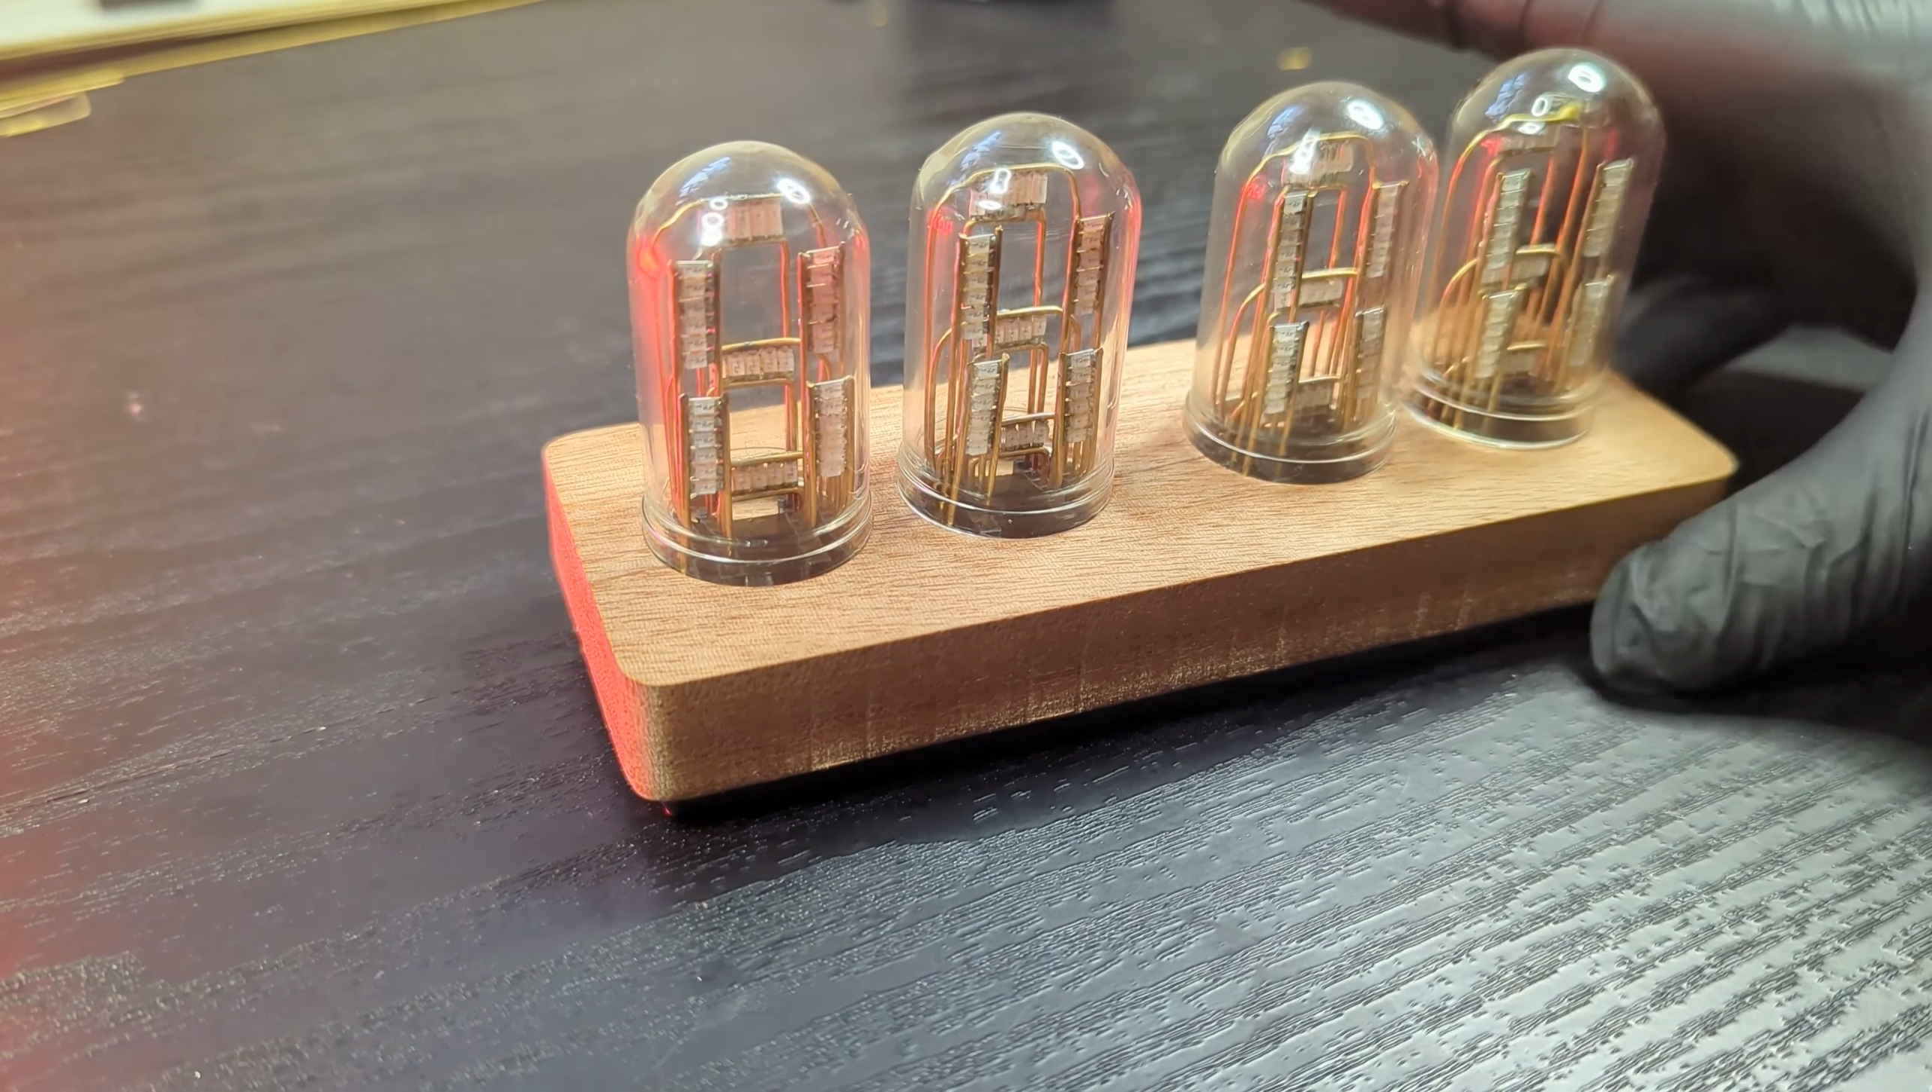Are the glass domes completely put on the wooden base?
Yes.